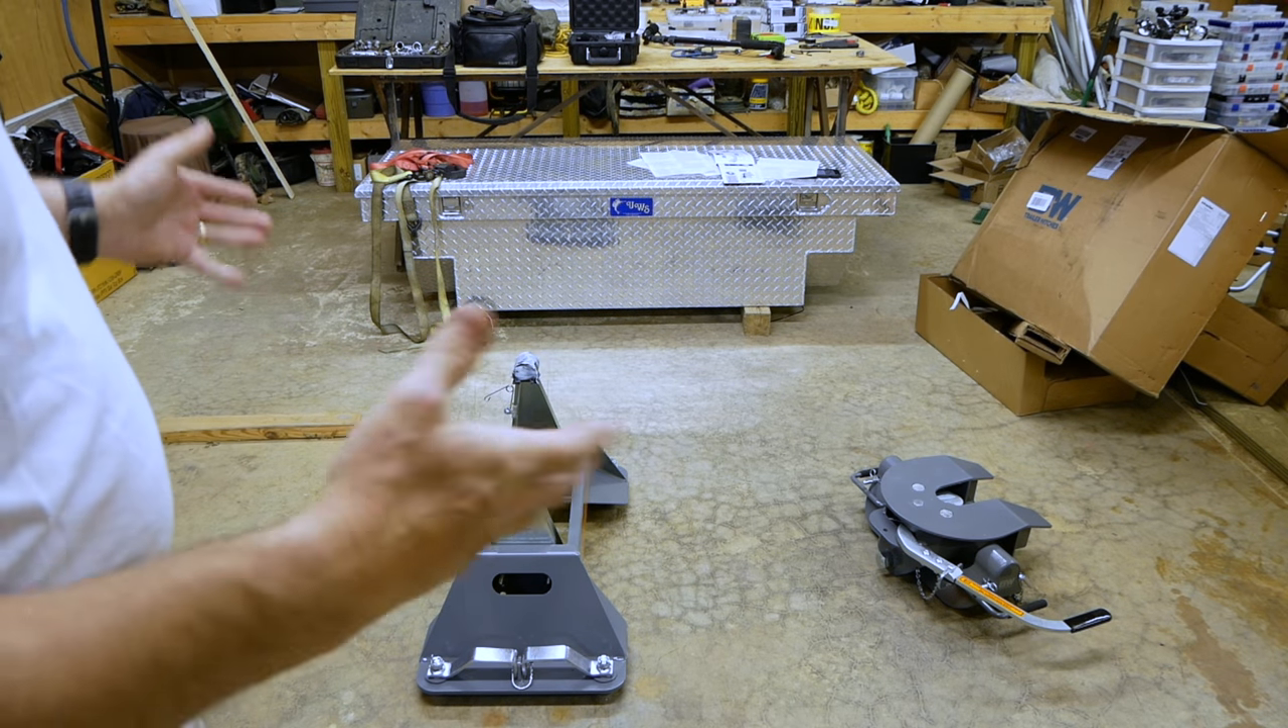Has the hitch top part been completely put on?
No.